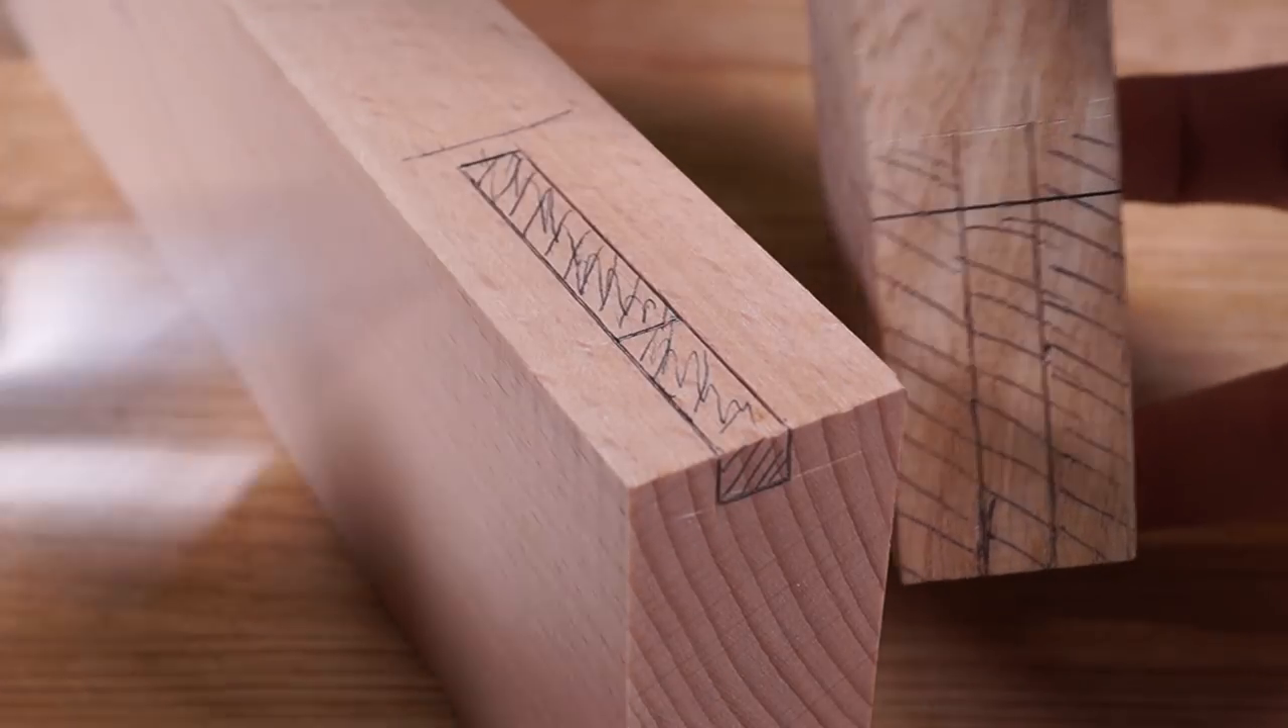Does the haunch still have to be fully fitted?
Yes.